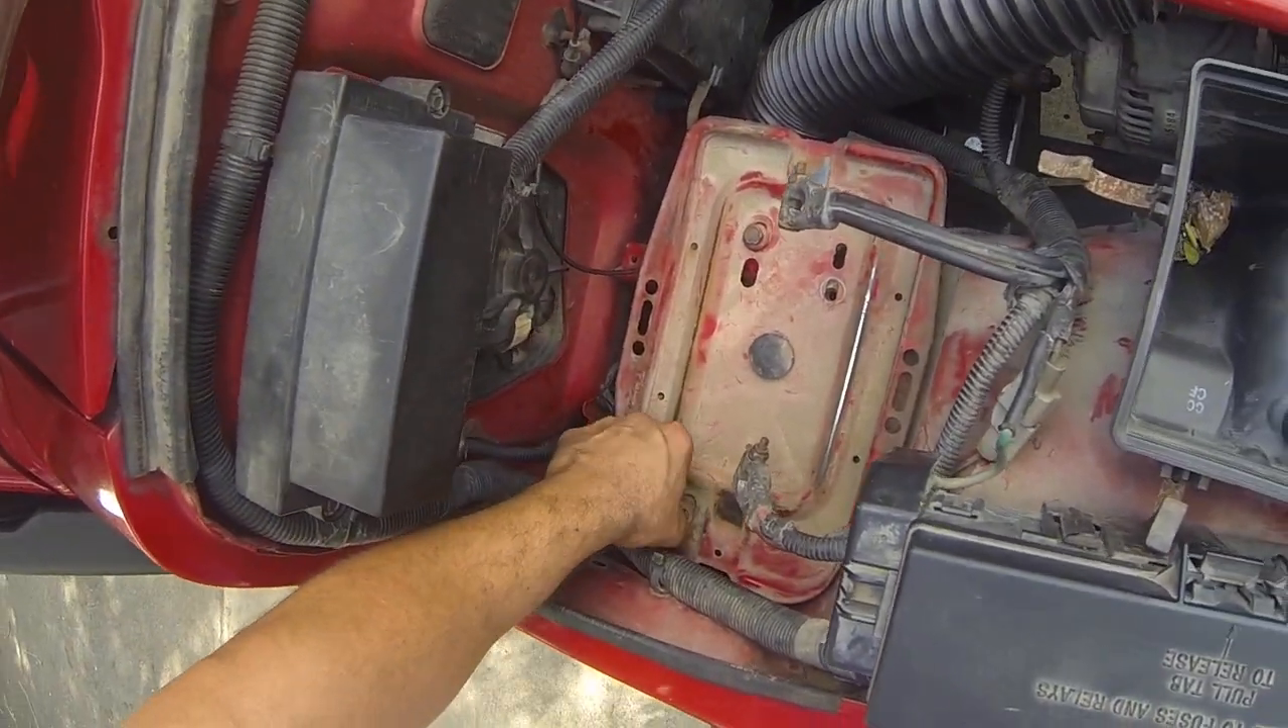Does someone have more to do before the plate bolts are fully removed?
Yes.